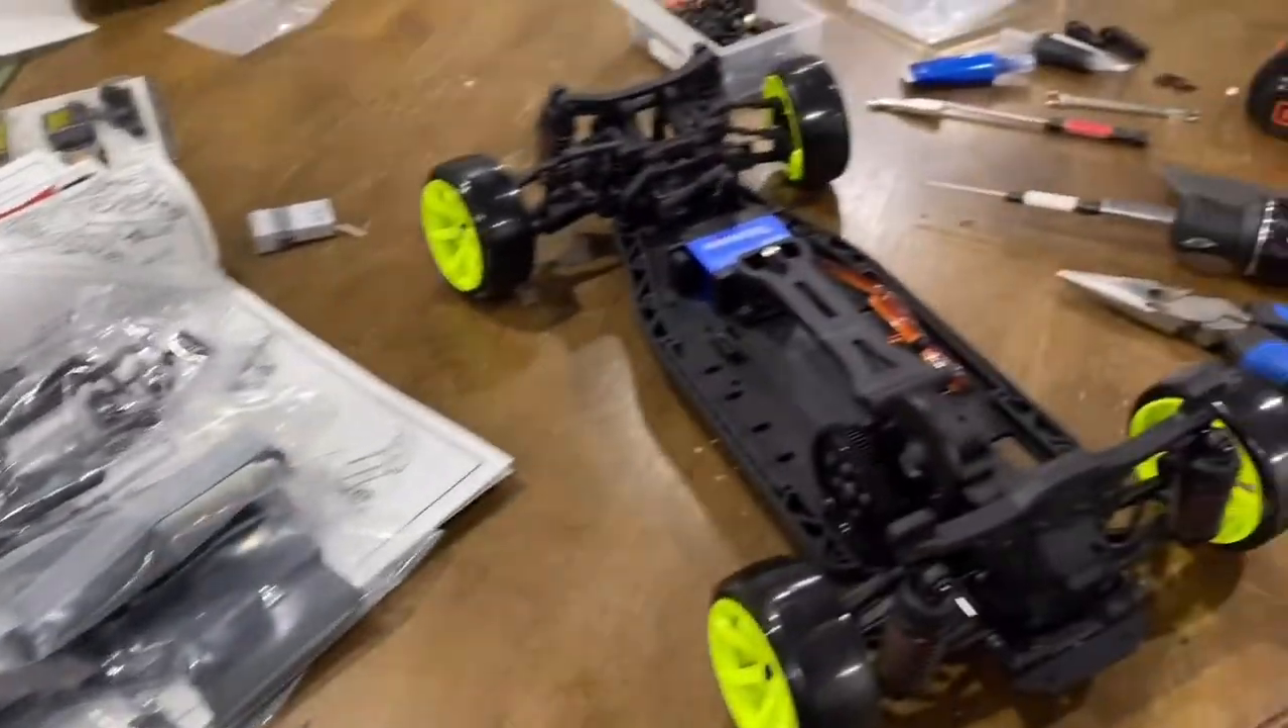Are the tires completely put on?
Yes.